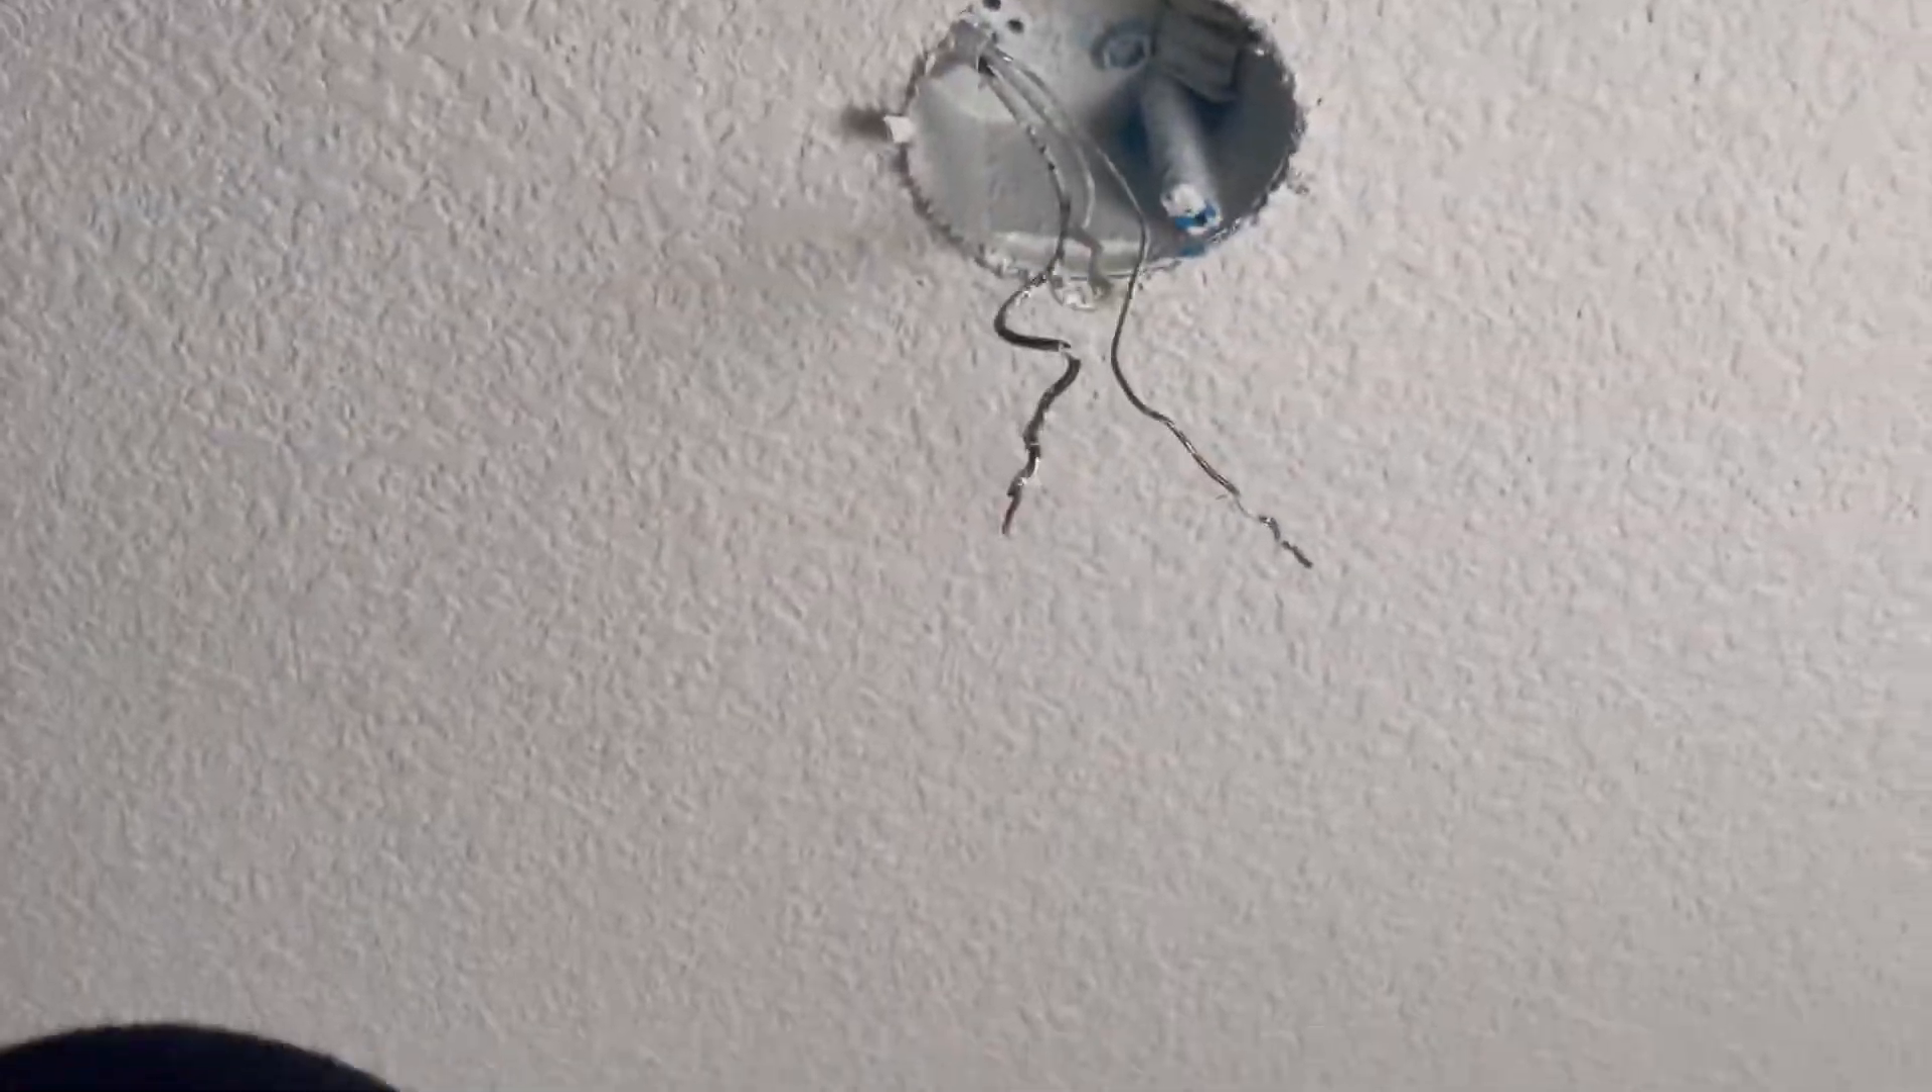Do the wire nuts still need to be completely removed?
No.